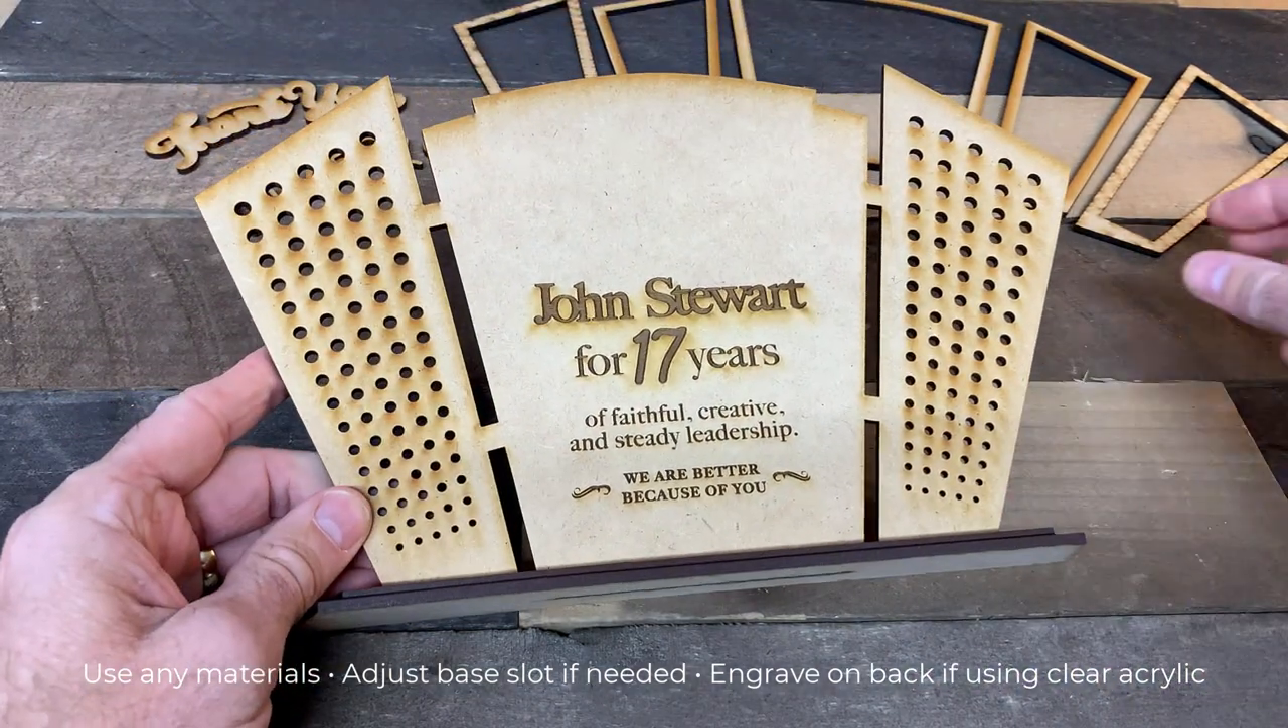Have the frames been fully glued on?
No.